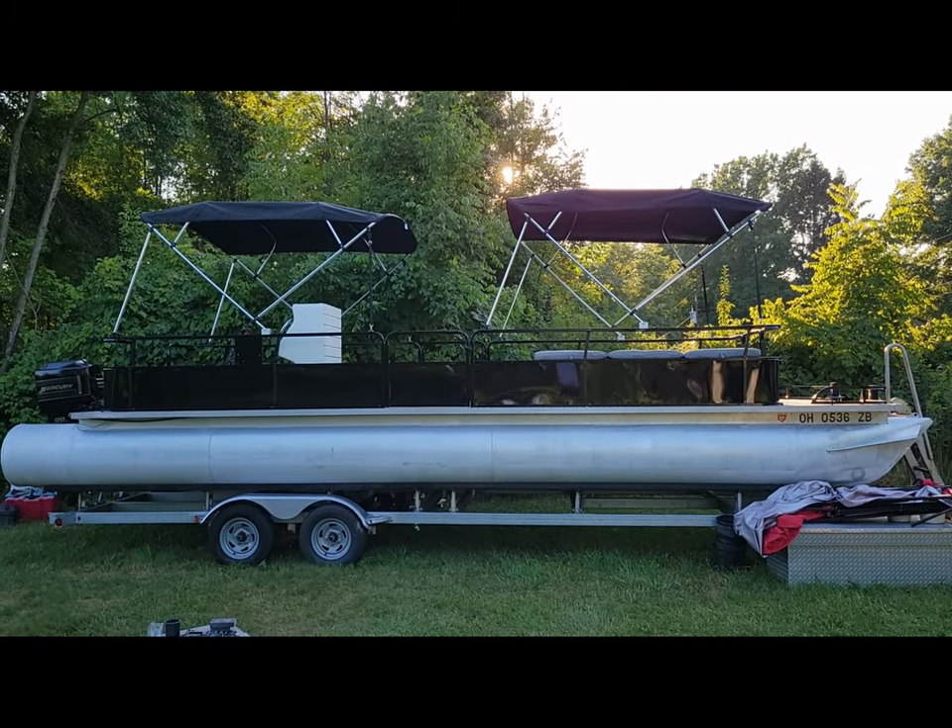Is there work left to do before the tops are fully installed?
No.